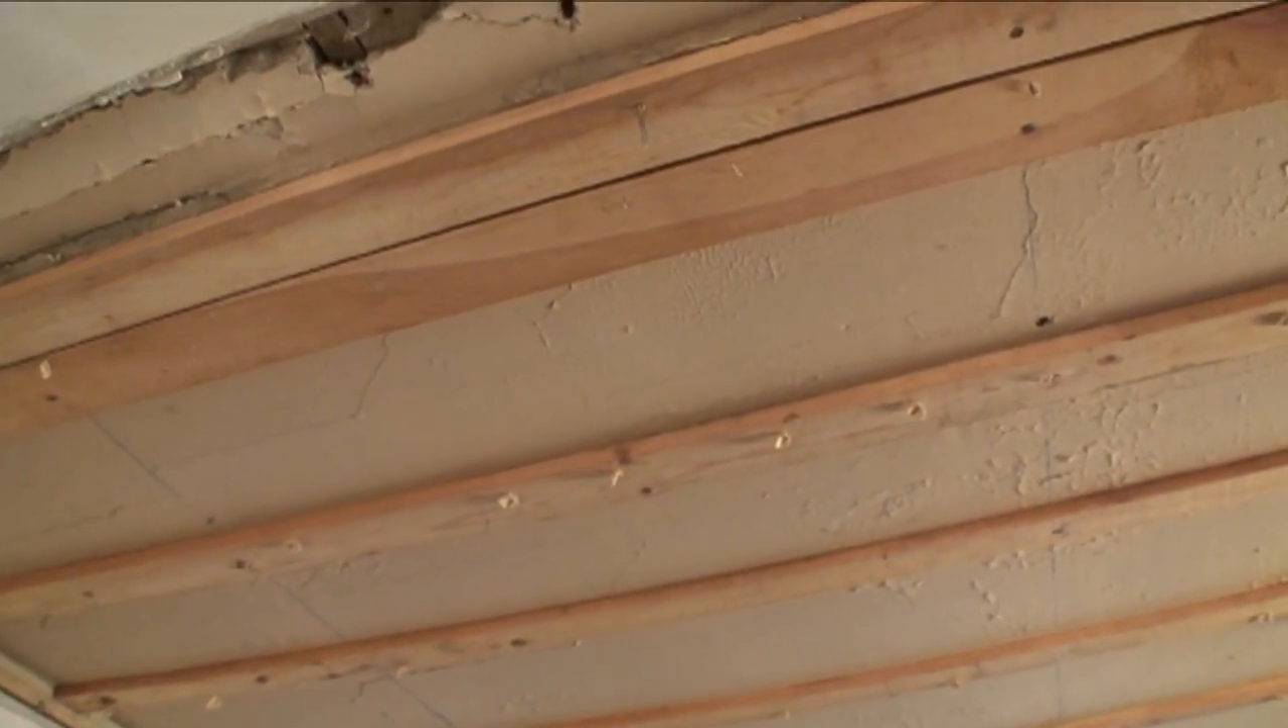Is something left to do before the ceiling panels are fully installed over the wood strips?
Yes.